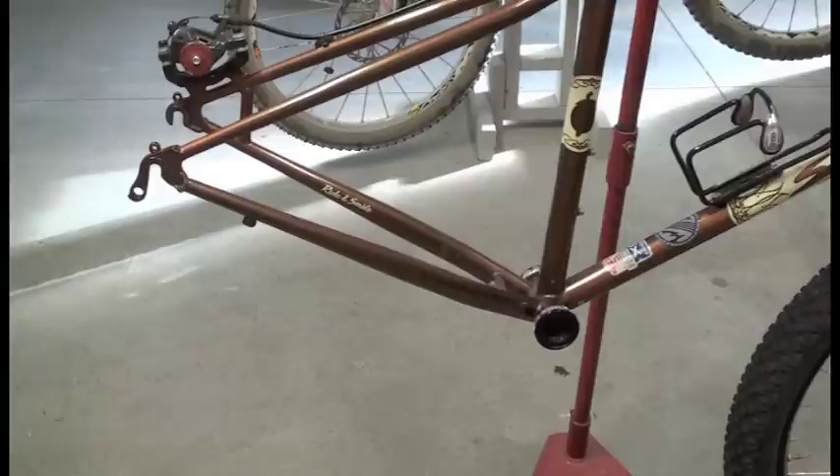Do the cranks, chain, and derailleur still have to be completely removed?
No.